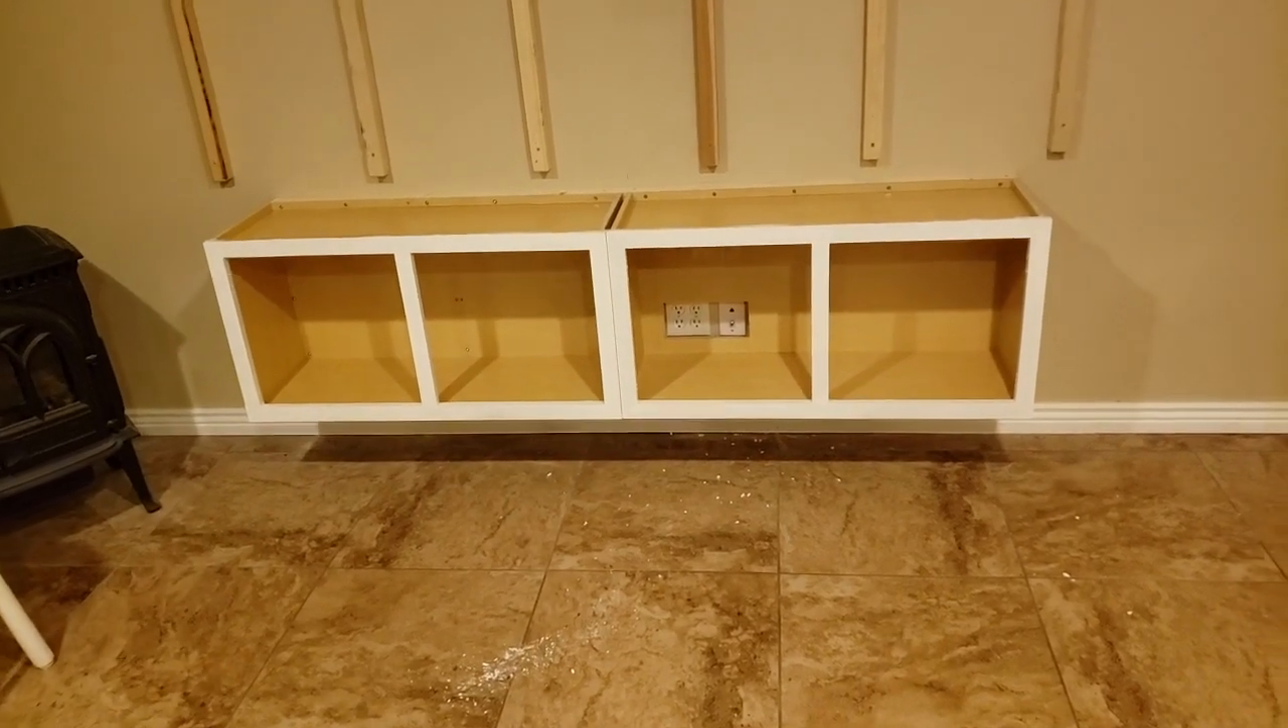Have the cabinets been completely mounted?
Yes.